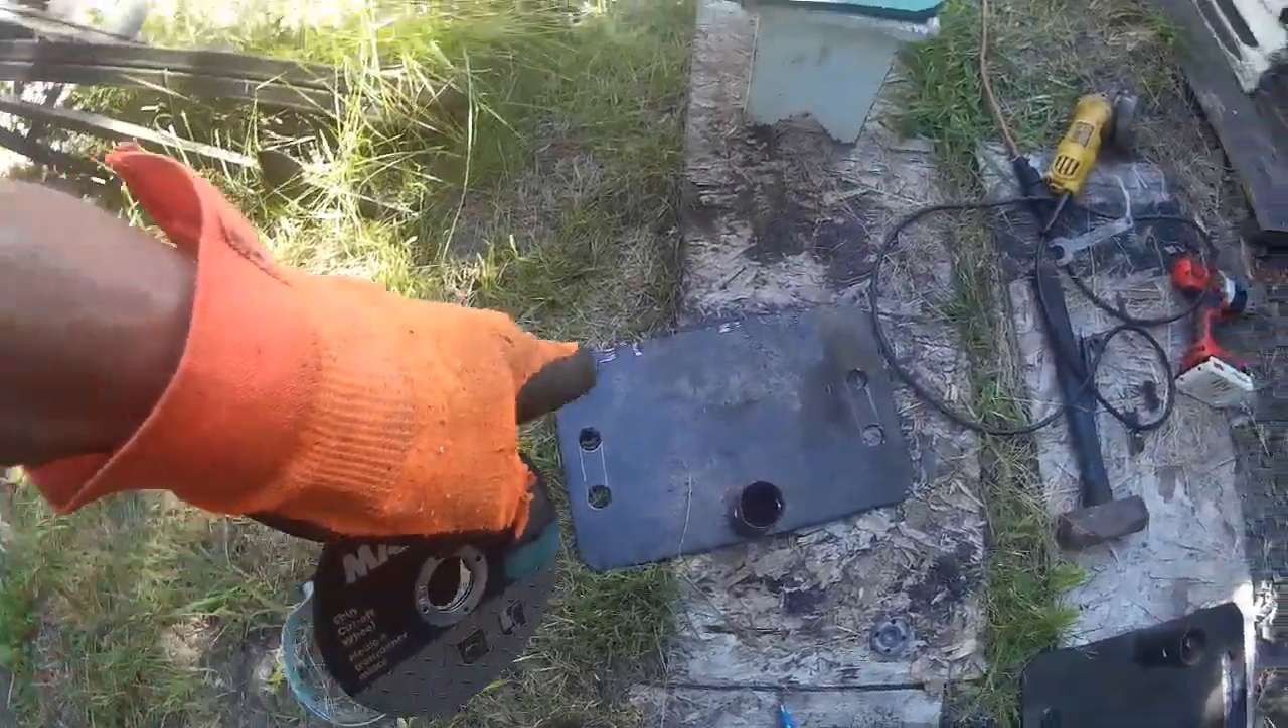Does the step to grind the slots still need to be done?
Yes.